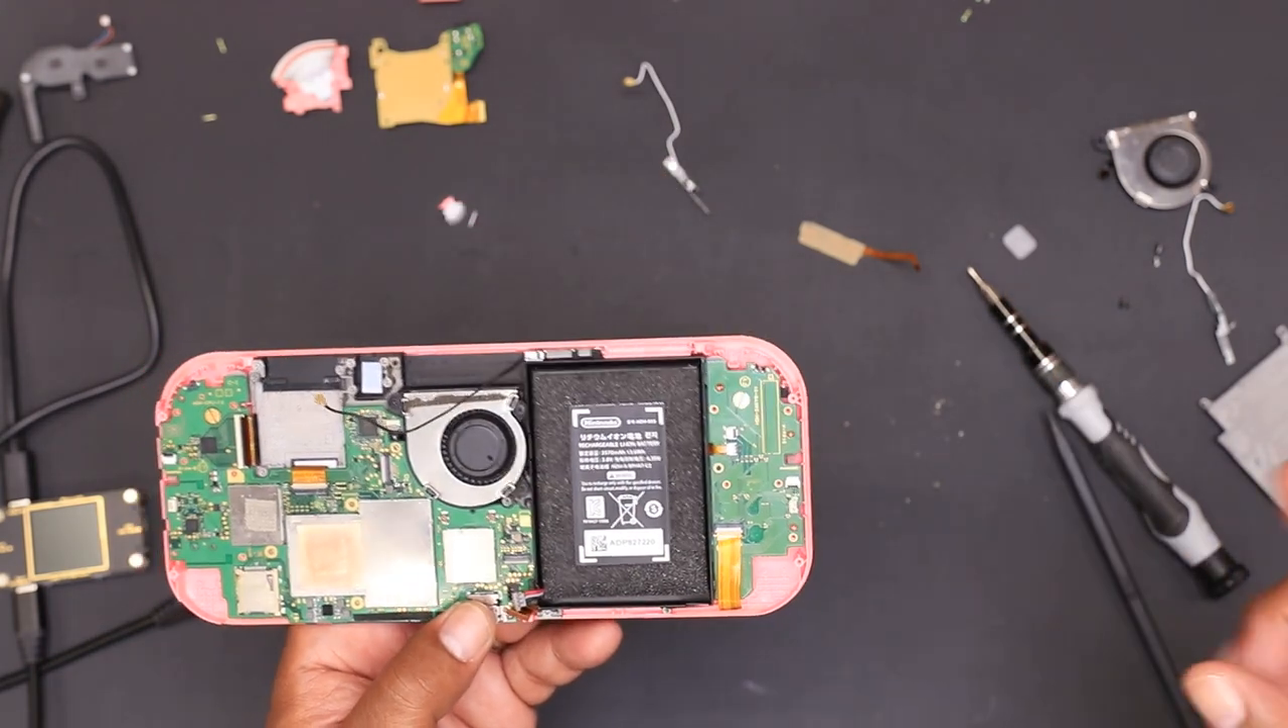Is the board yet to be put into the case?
No.